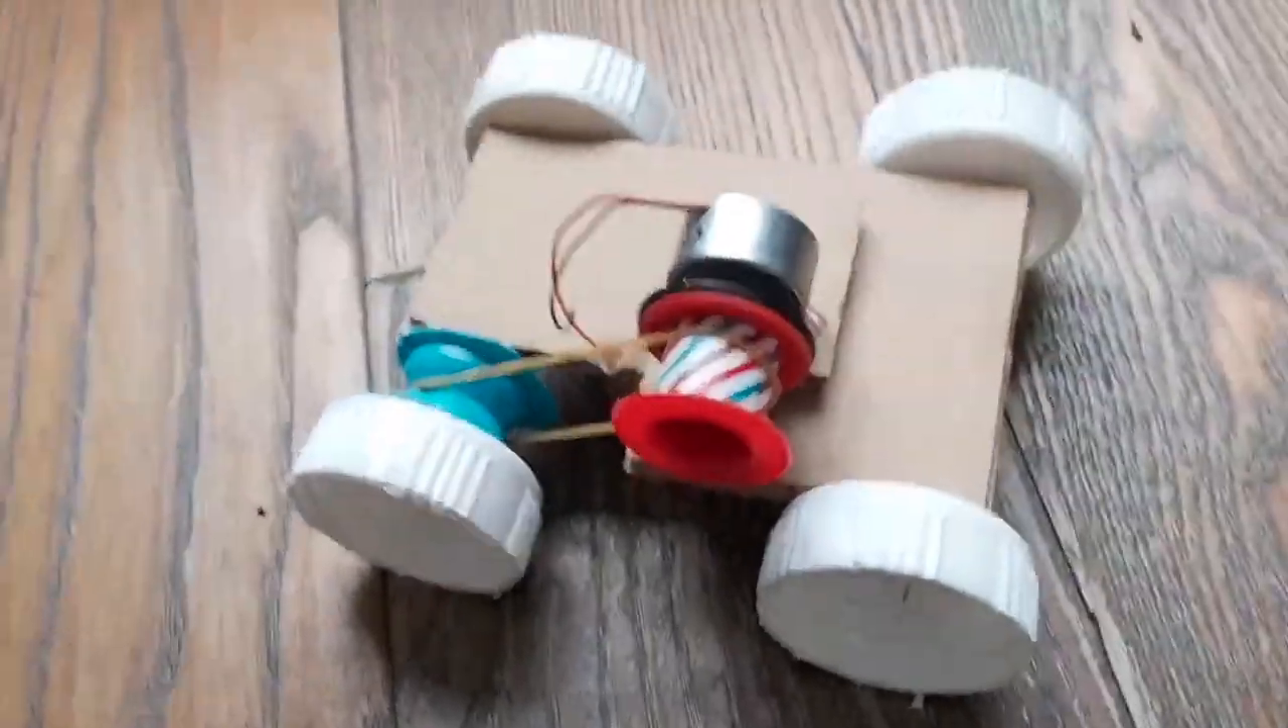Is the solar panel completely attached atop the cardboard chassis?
No.